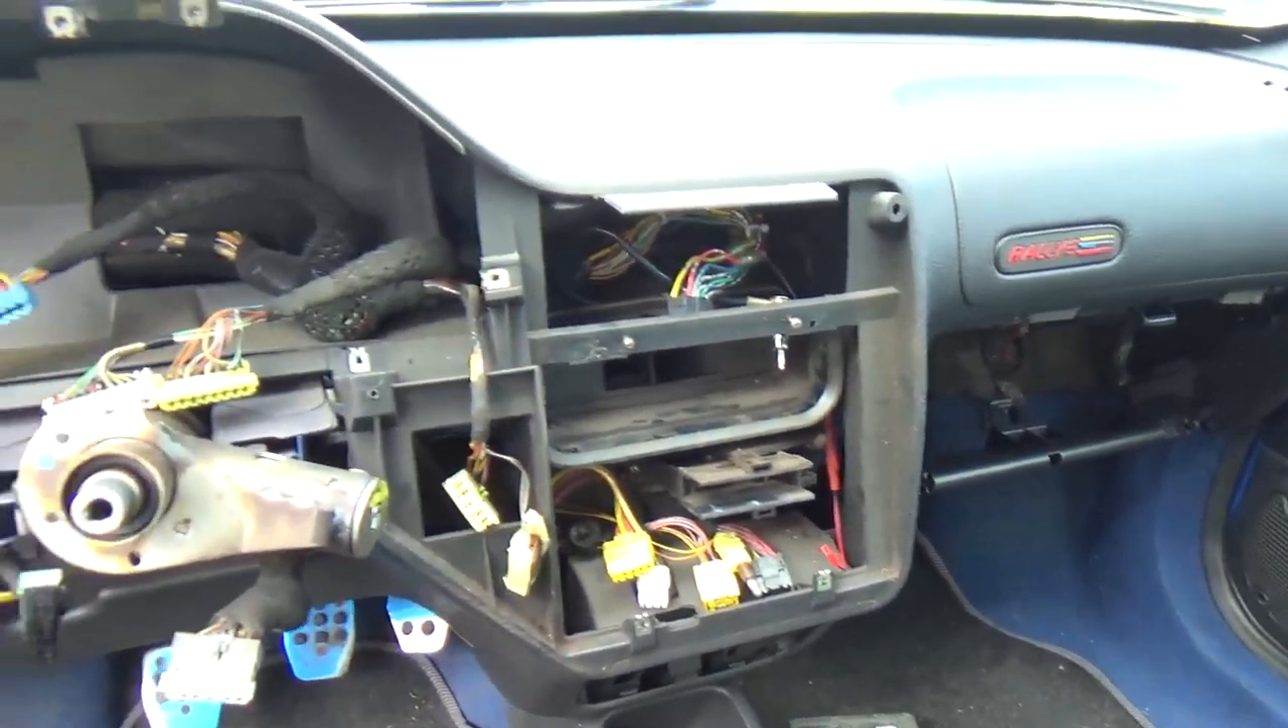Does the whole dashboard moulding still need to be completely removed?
Yes.